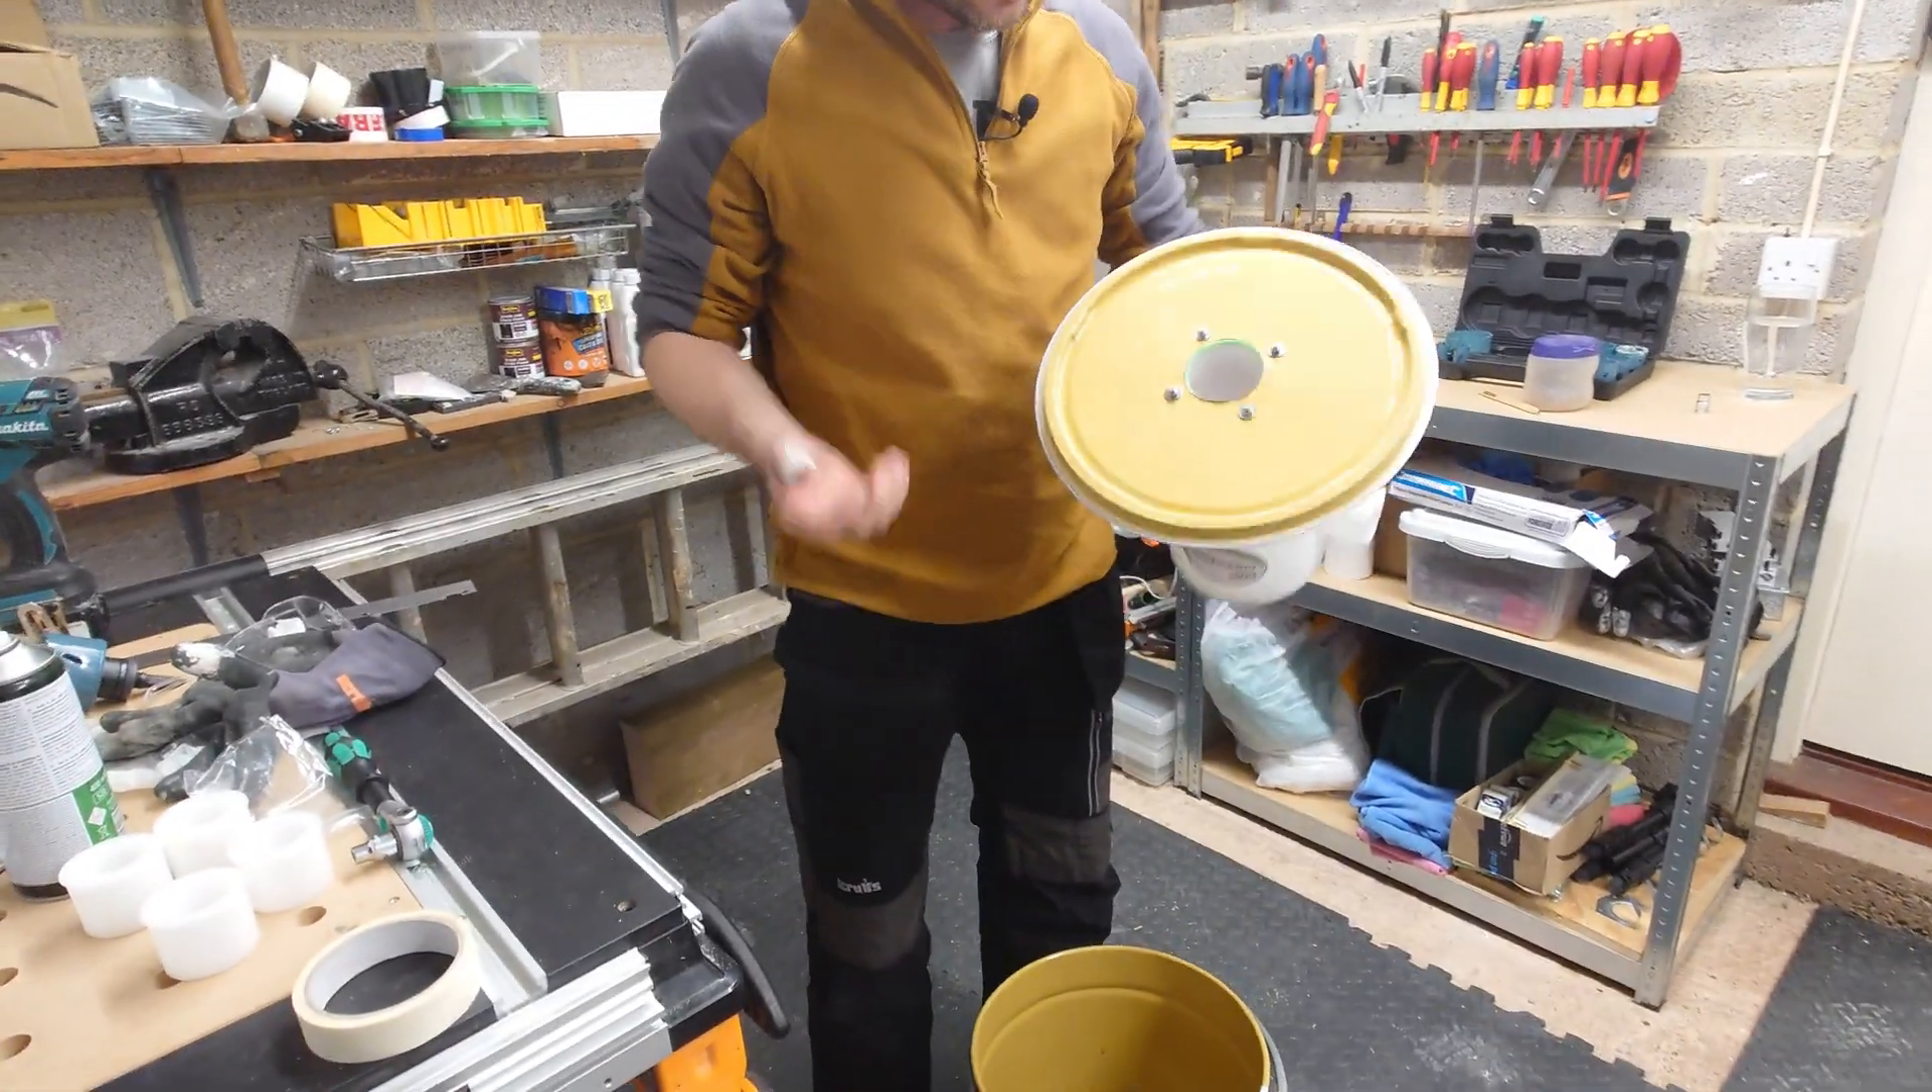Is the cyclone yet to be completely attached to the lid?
No.